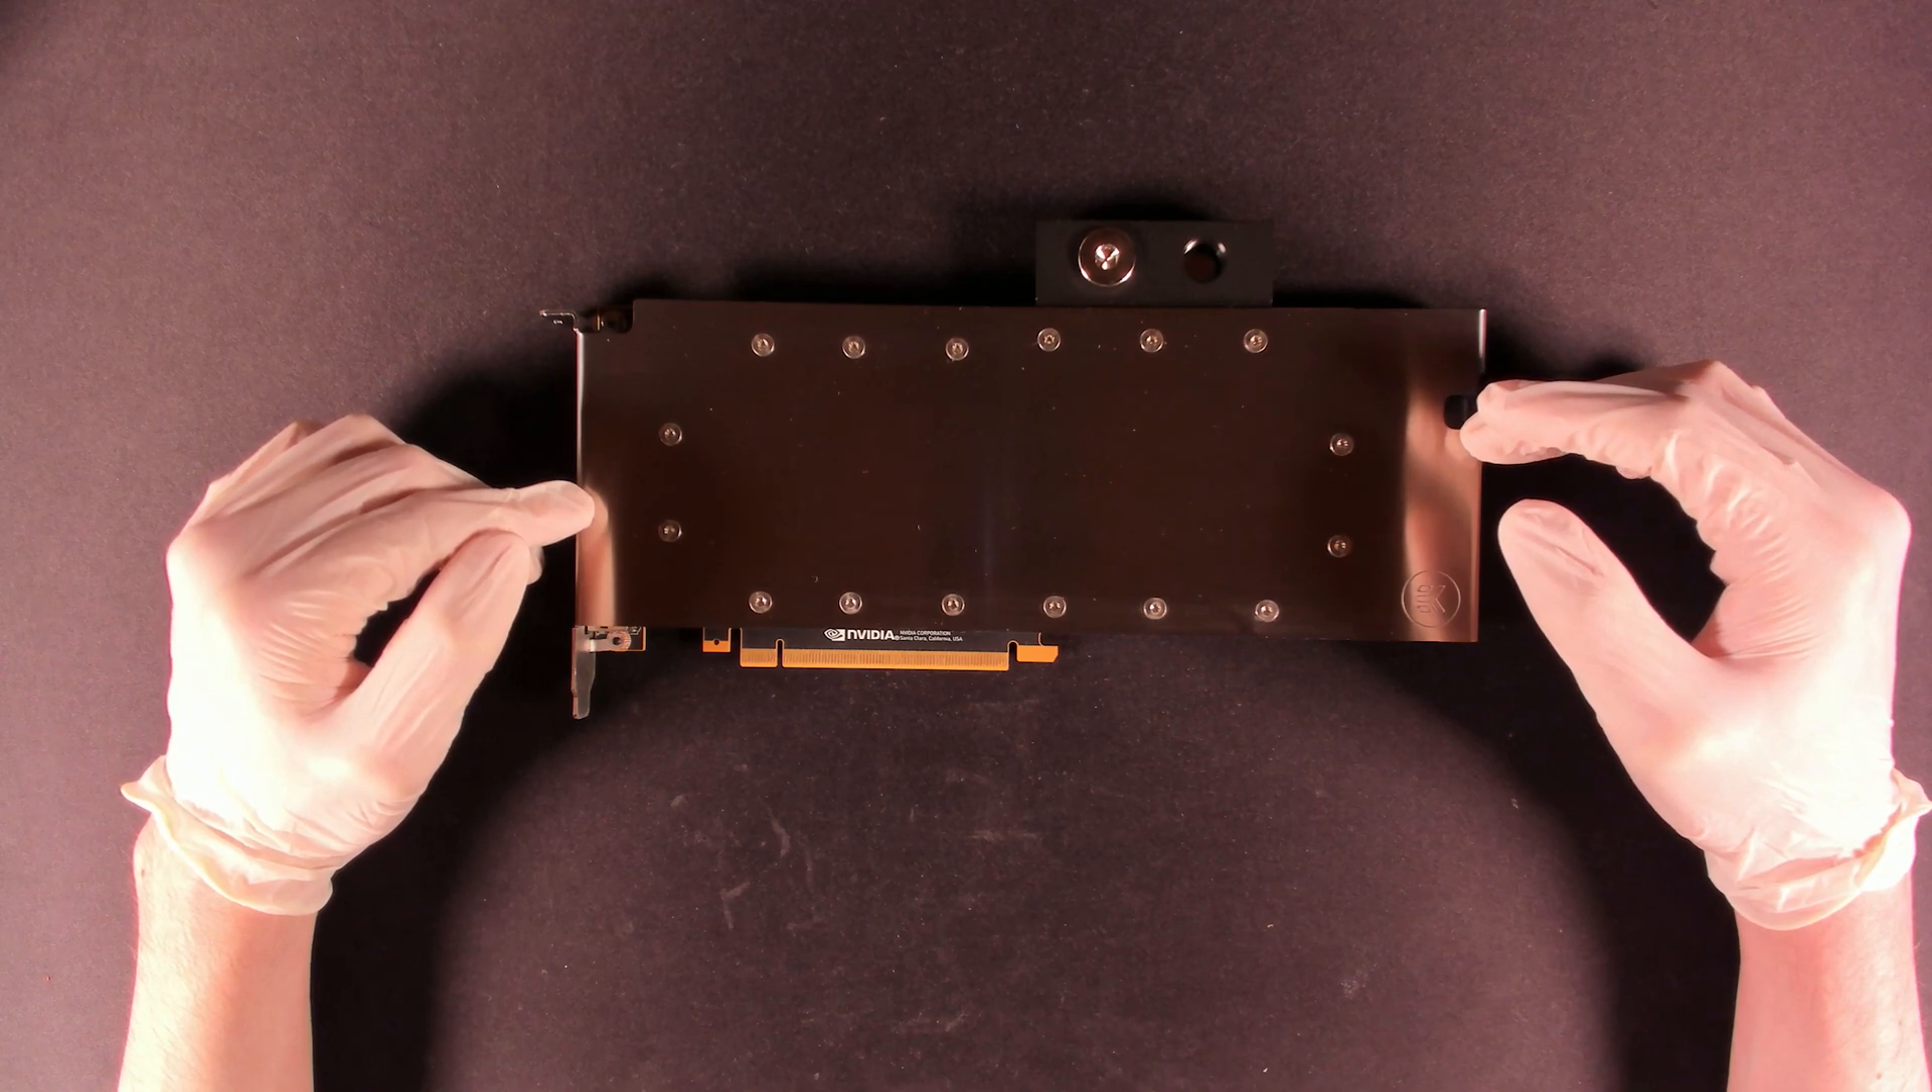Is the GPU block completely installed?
Yes.